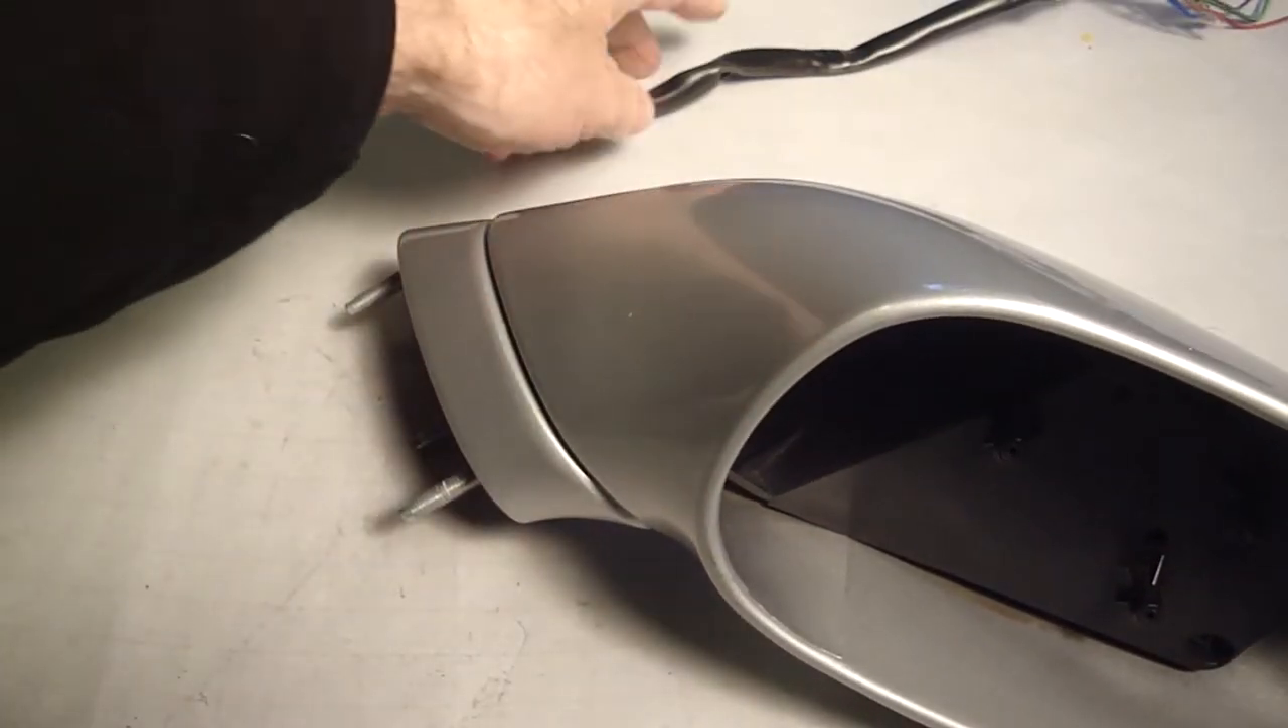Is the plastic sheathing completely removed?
No.